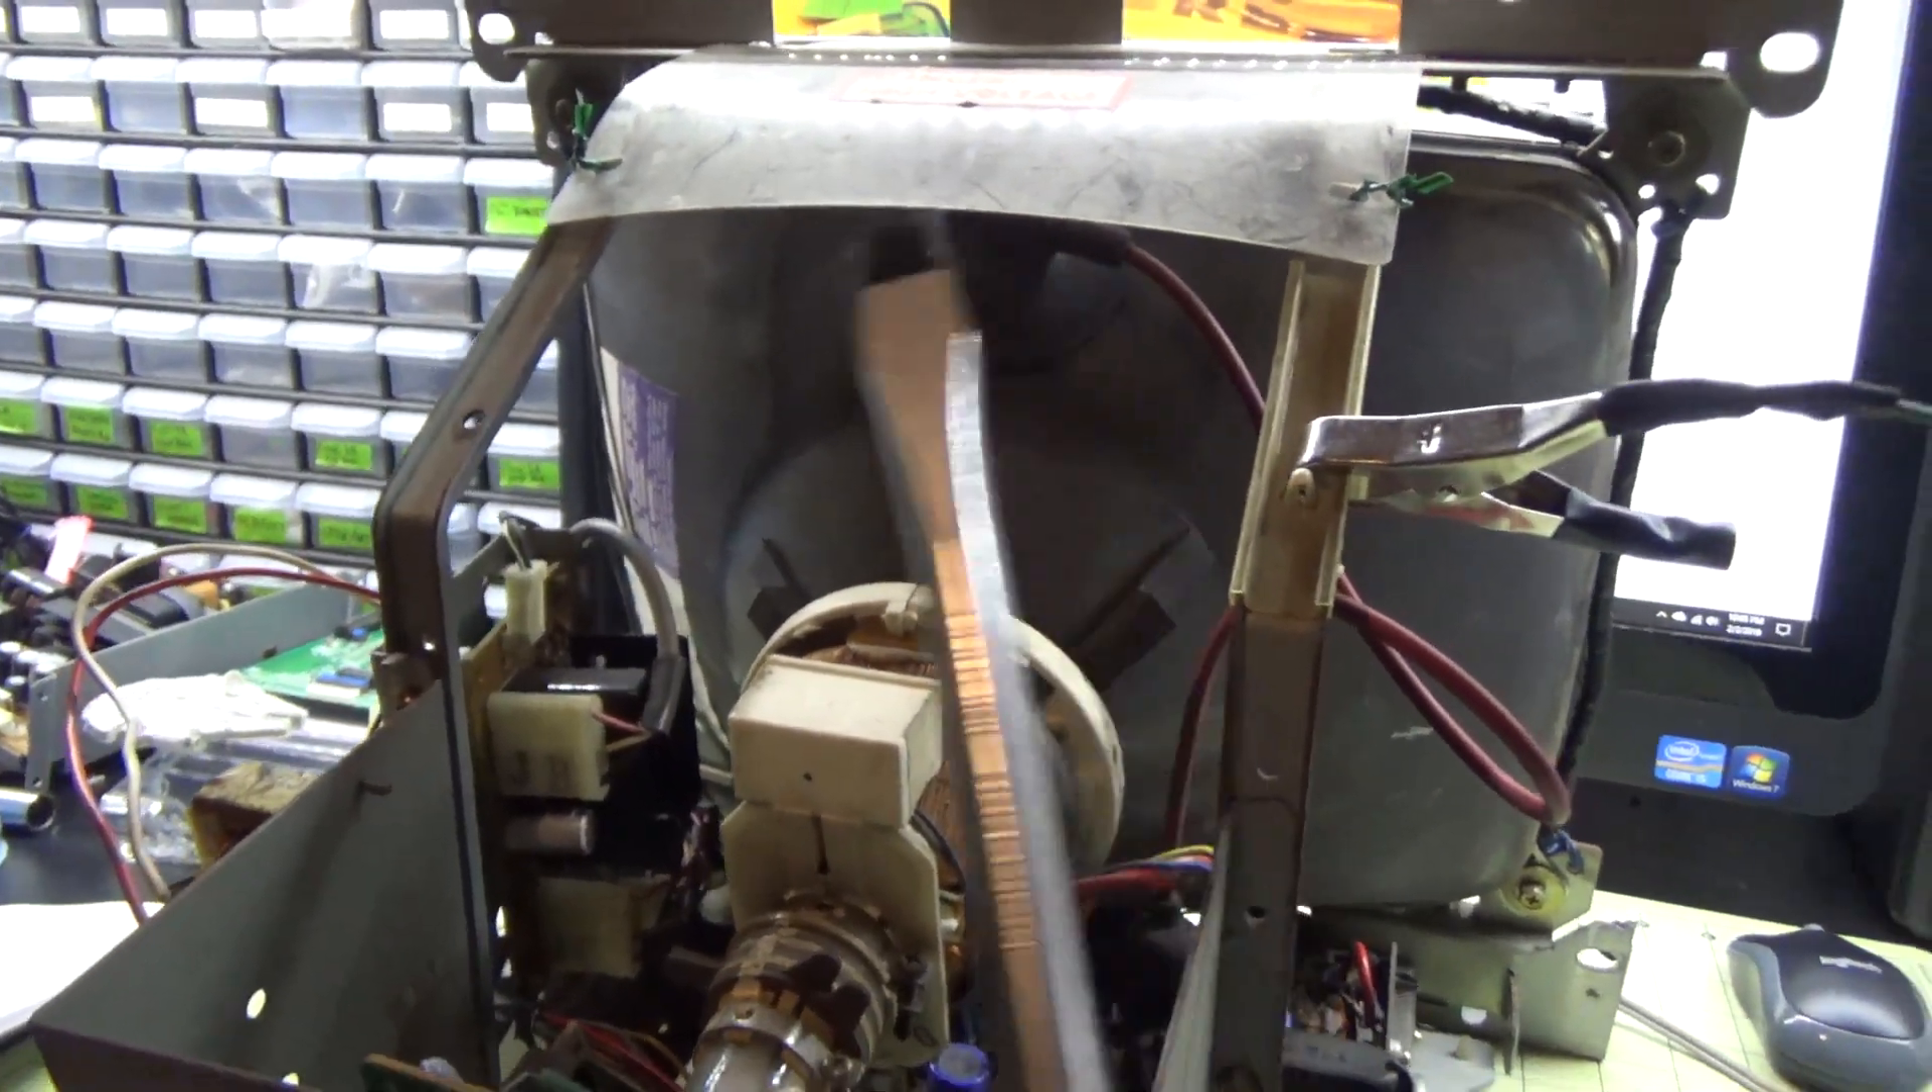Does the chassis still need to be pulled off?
Yes.